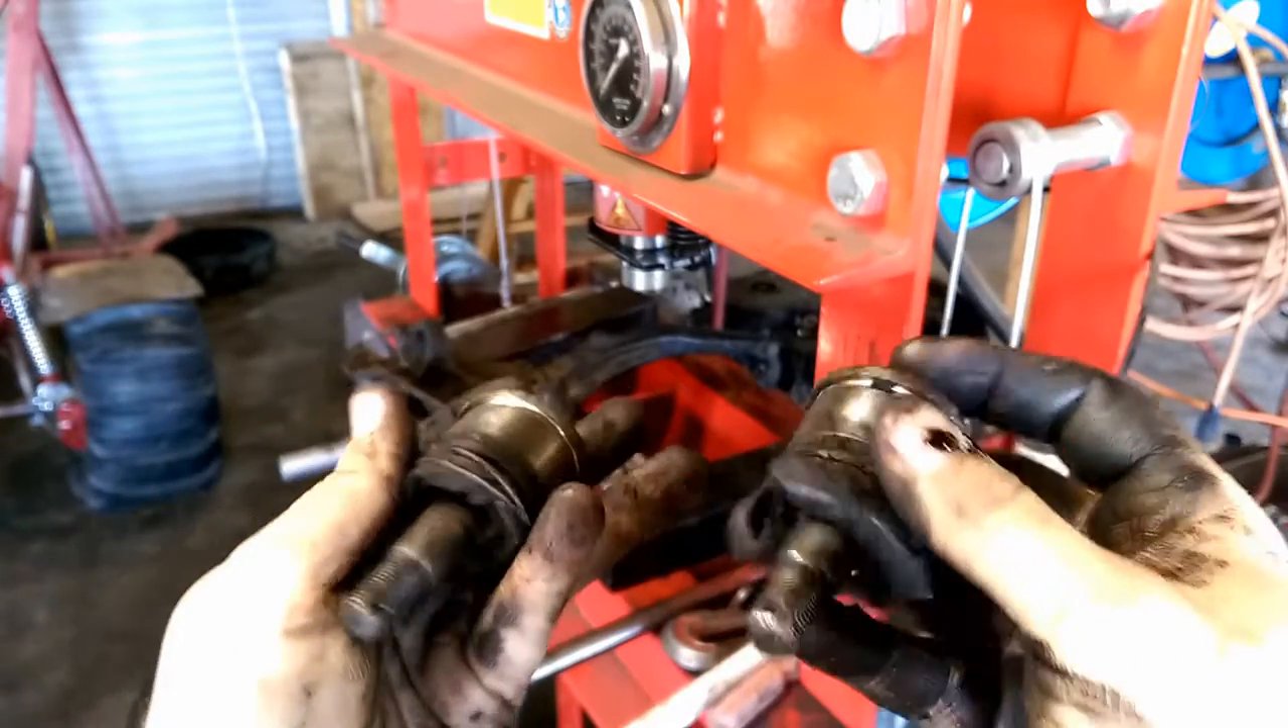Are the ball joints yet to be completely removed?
No.